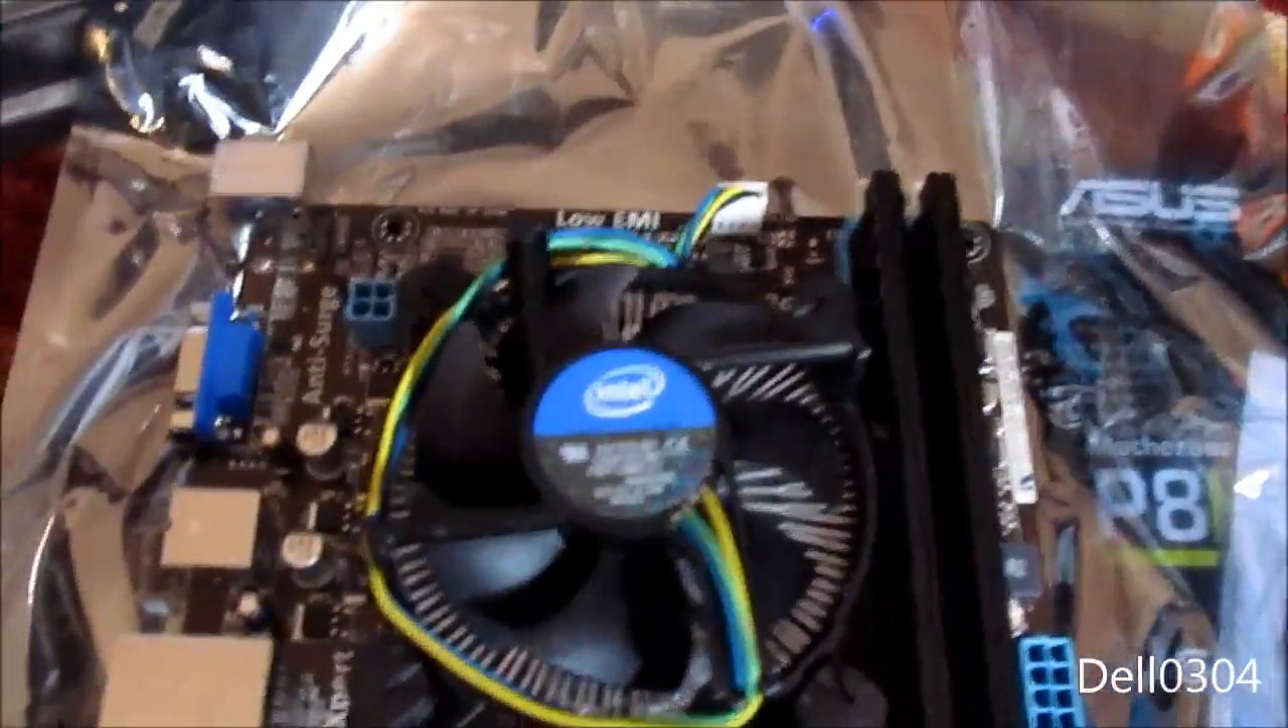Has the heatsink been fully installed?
Yes.